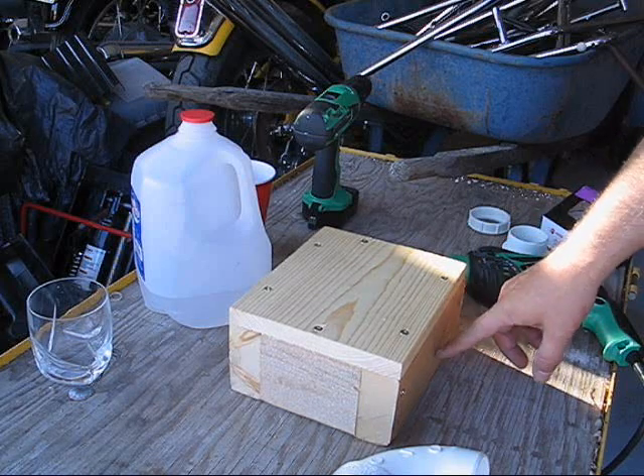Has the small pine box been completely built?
Yes.